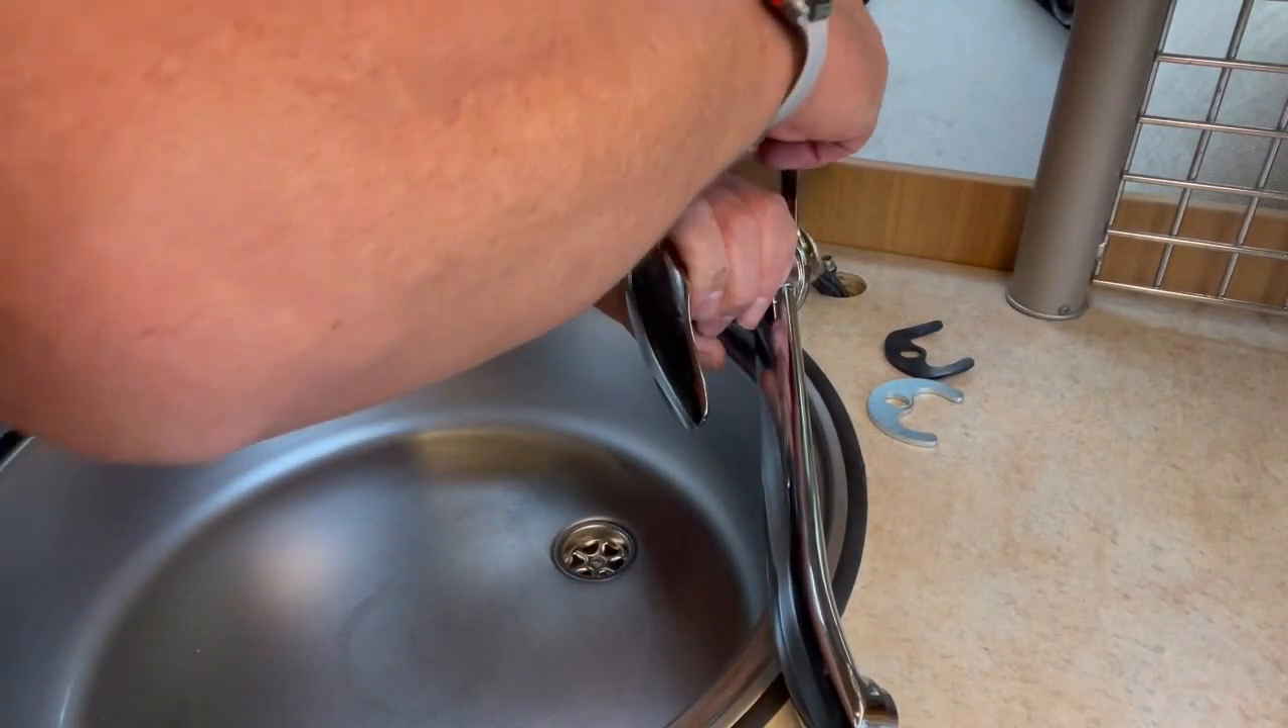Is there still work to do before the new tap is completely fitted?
Yes.